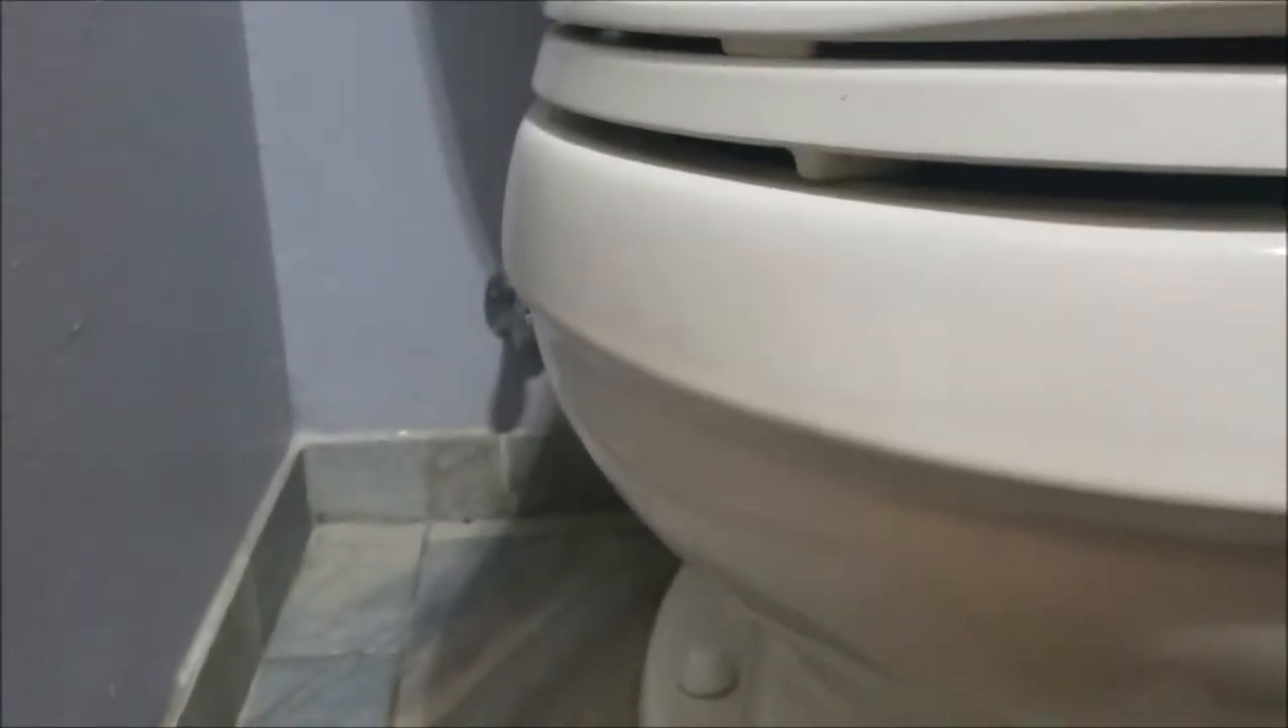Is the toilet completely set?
Yes.